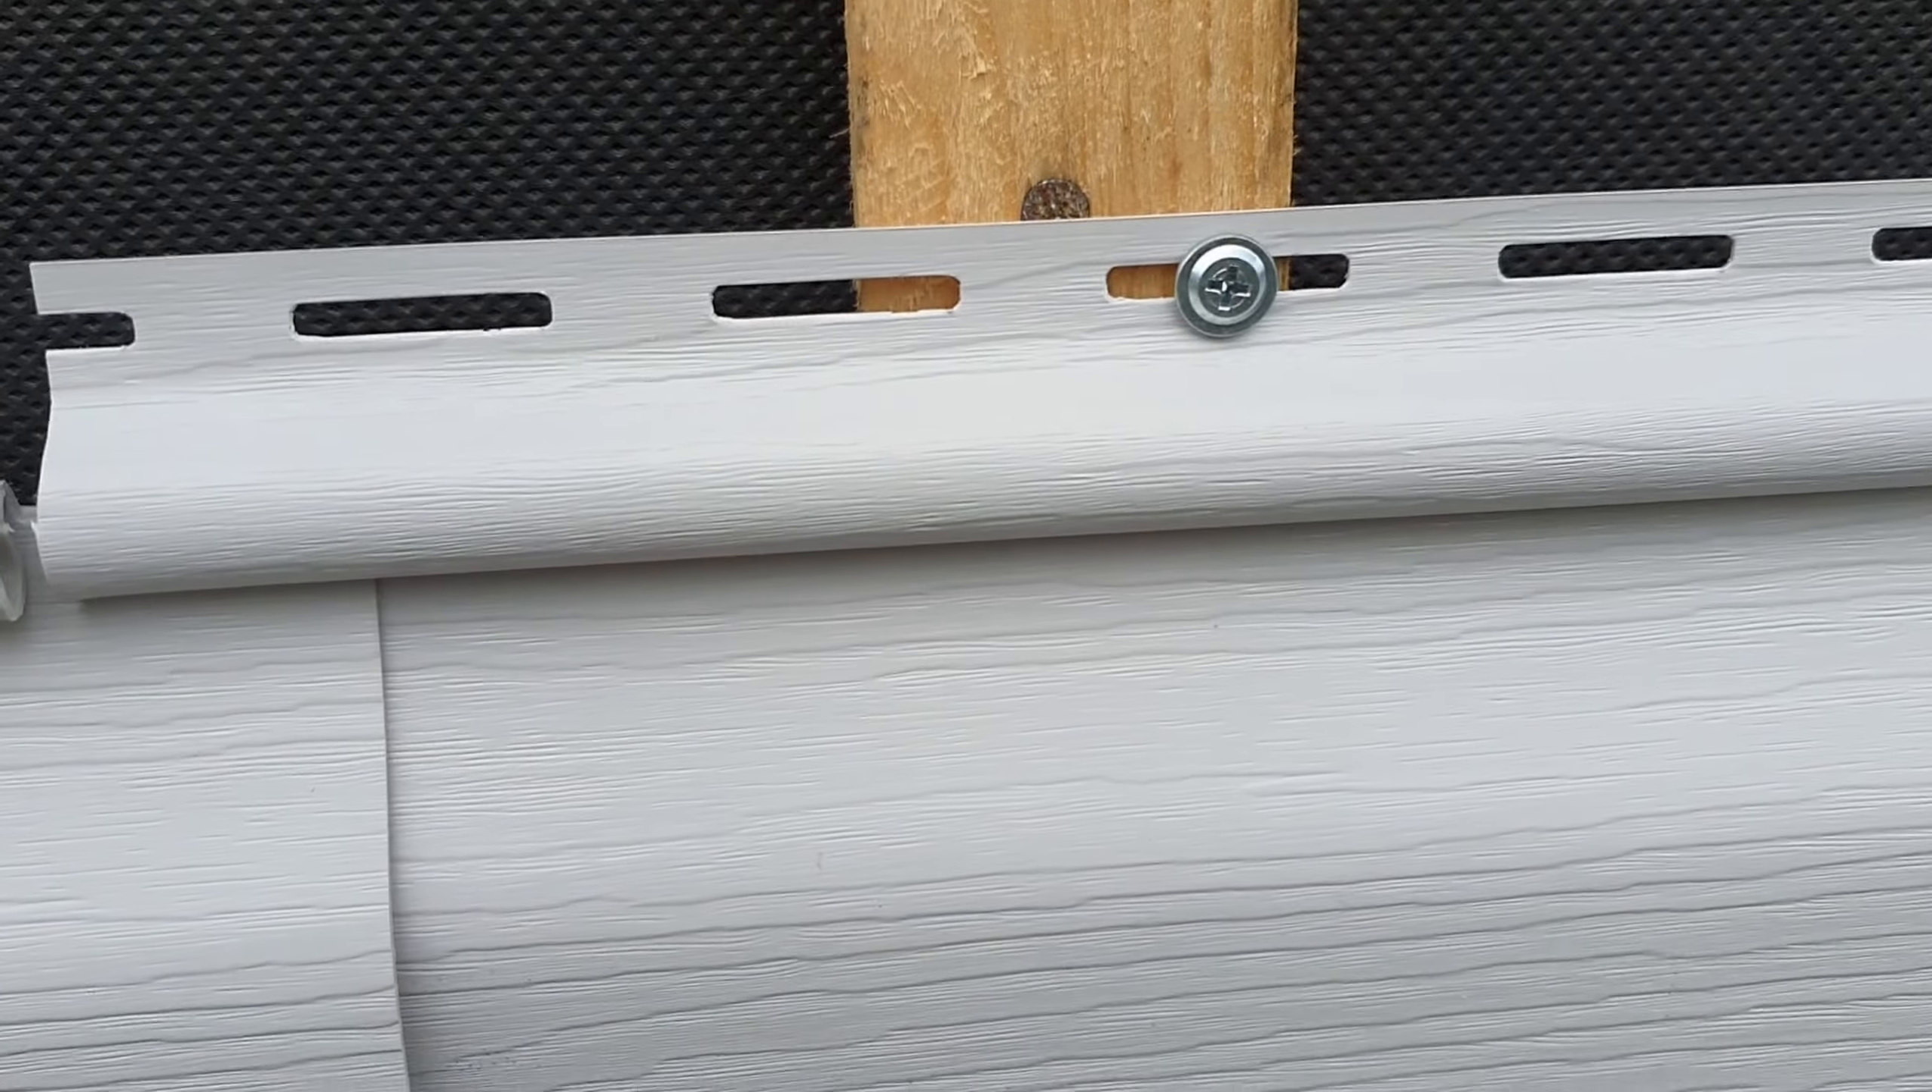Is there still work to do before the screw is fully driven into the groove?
No.